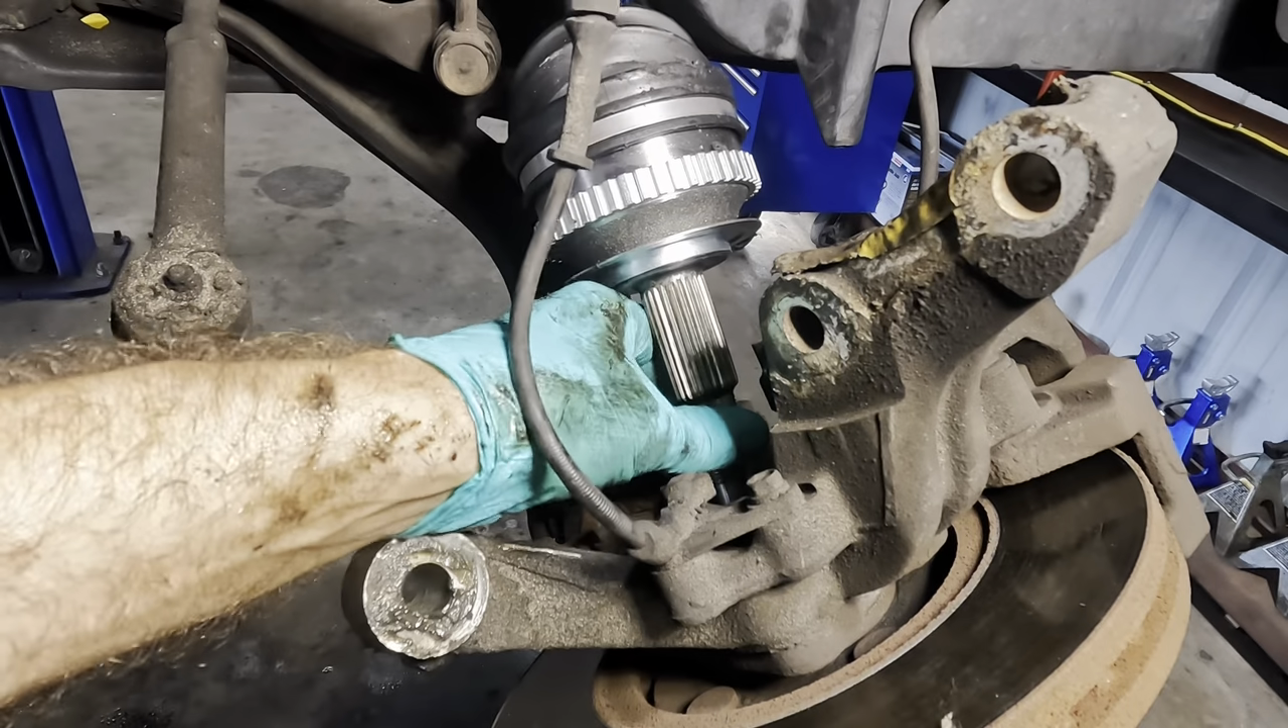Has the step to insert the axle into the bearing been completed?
No.